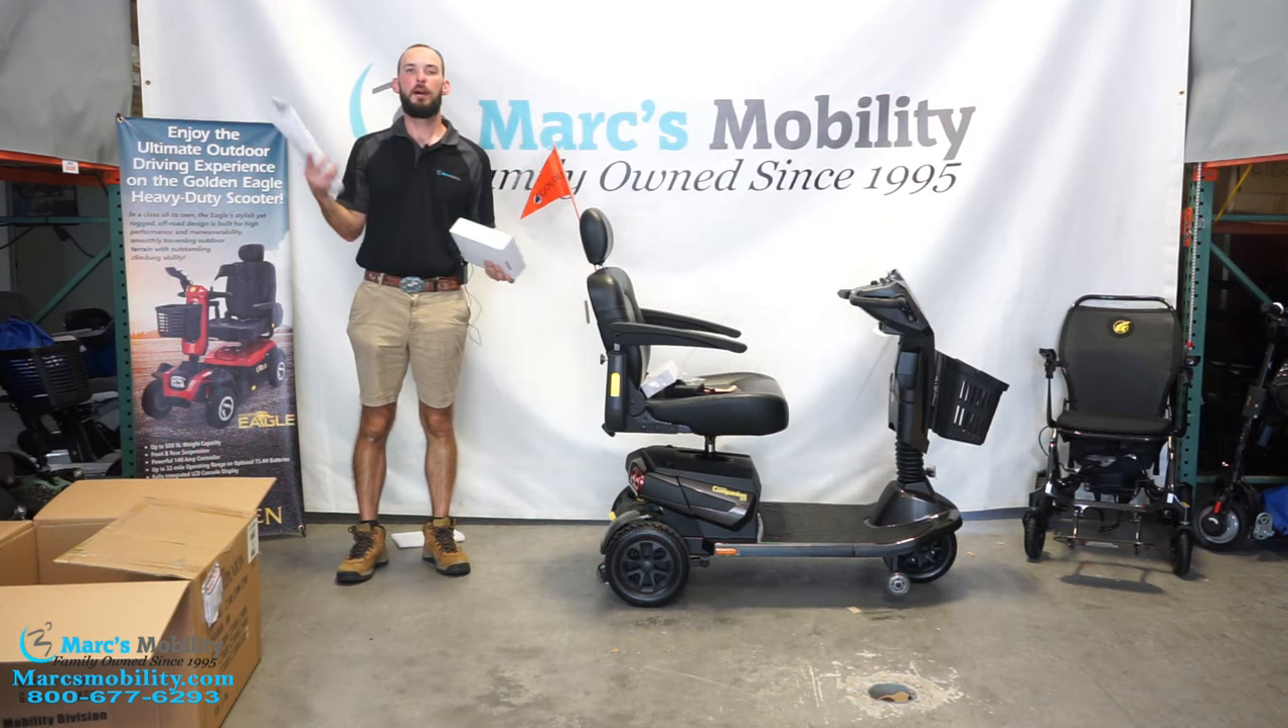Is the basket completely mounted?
Yes.